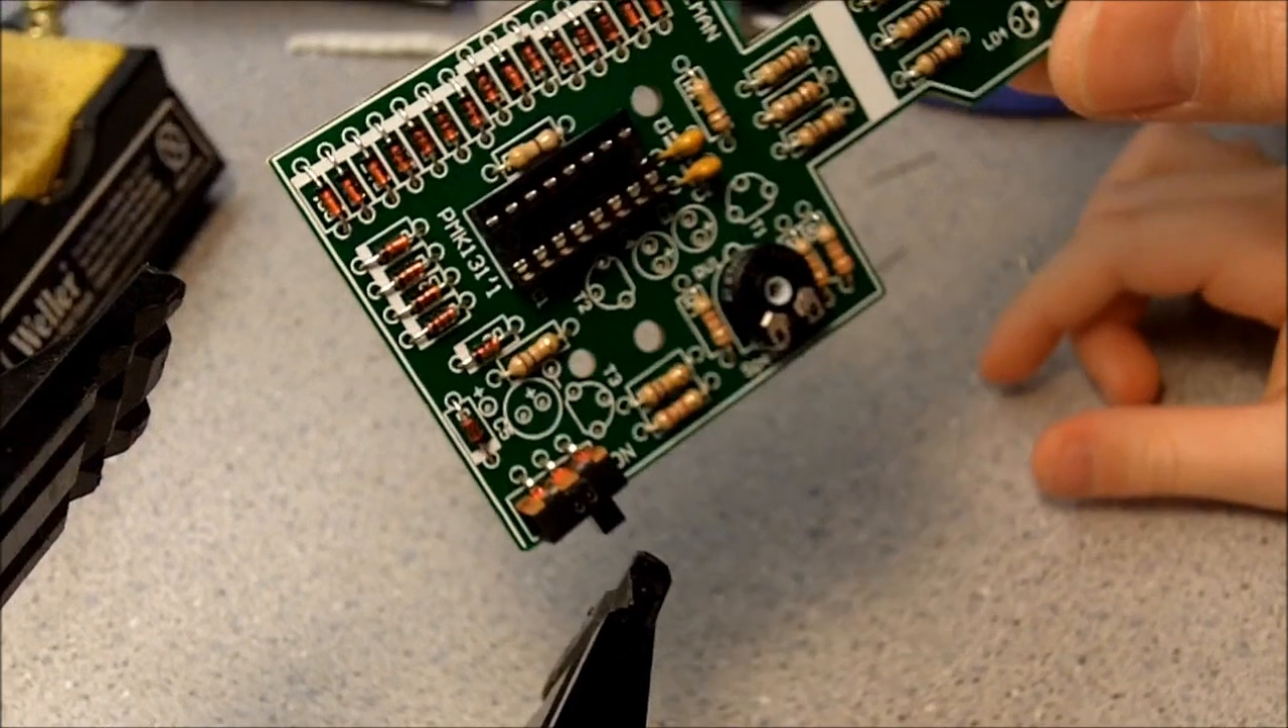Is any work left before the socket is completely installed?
No.